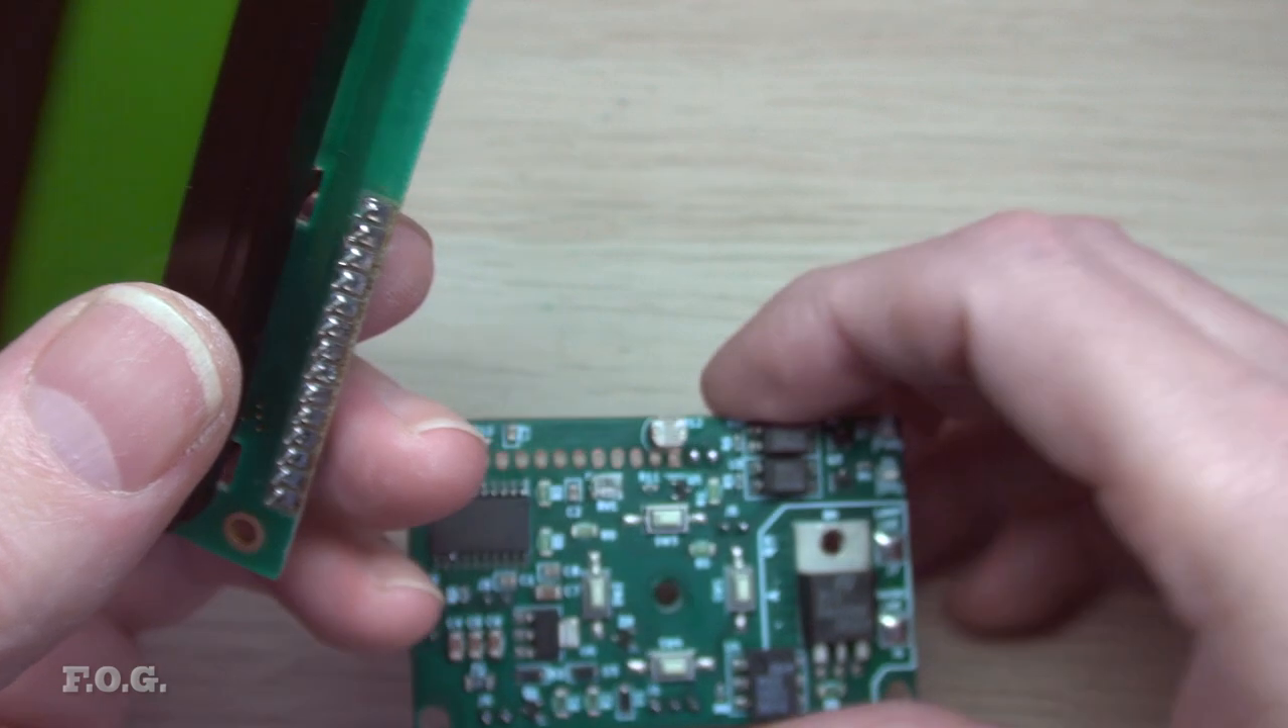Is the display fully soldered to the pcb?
No.